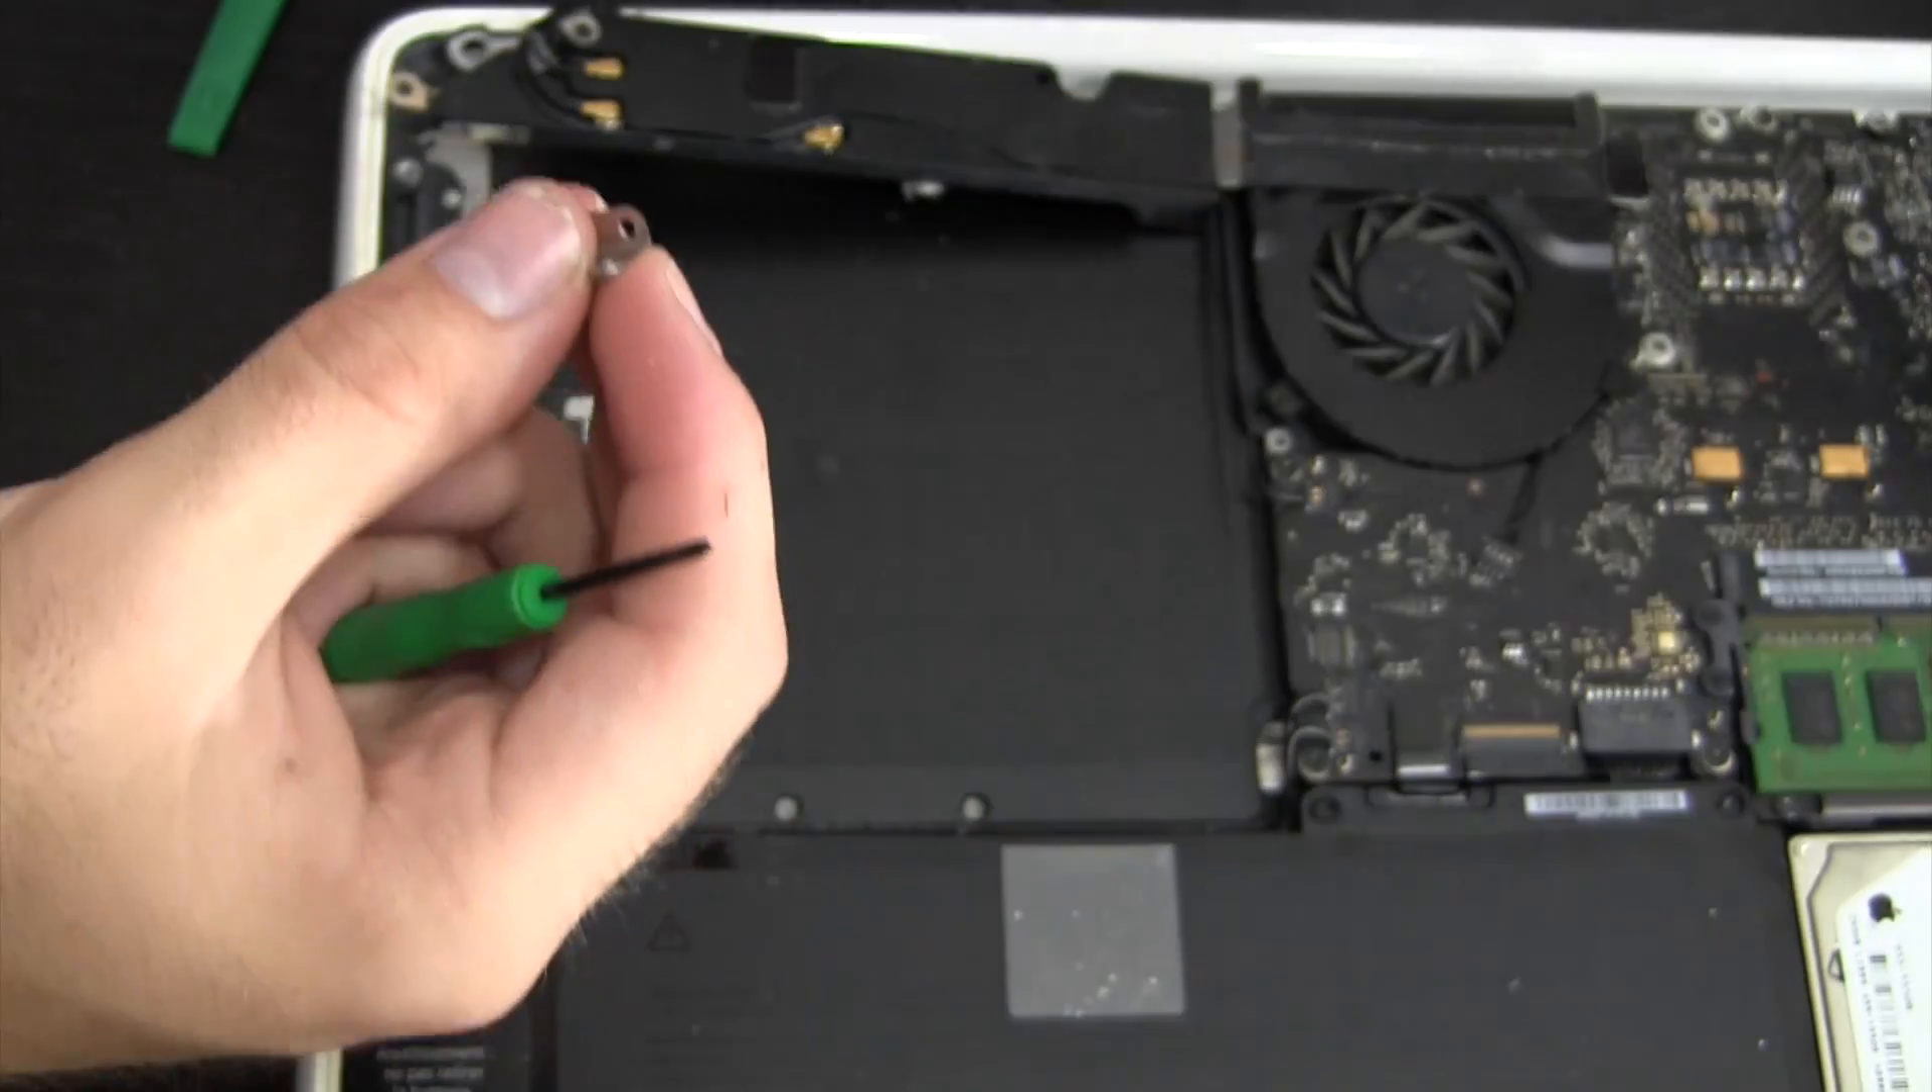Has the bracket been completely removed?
Yes.